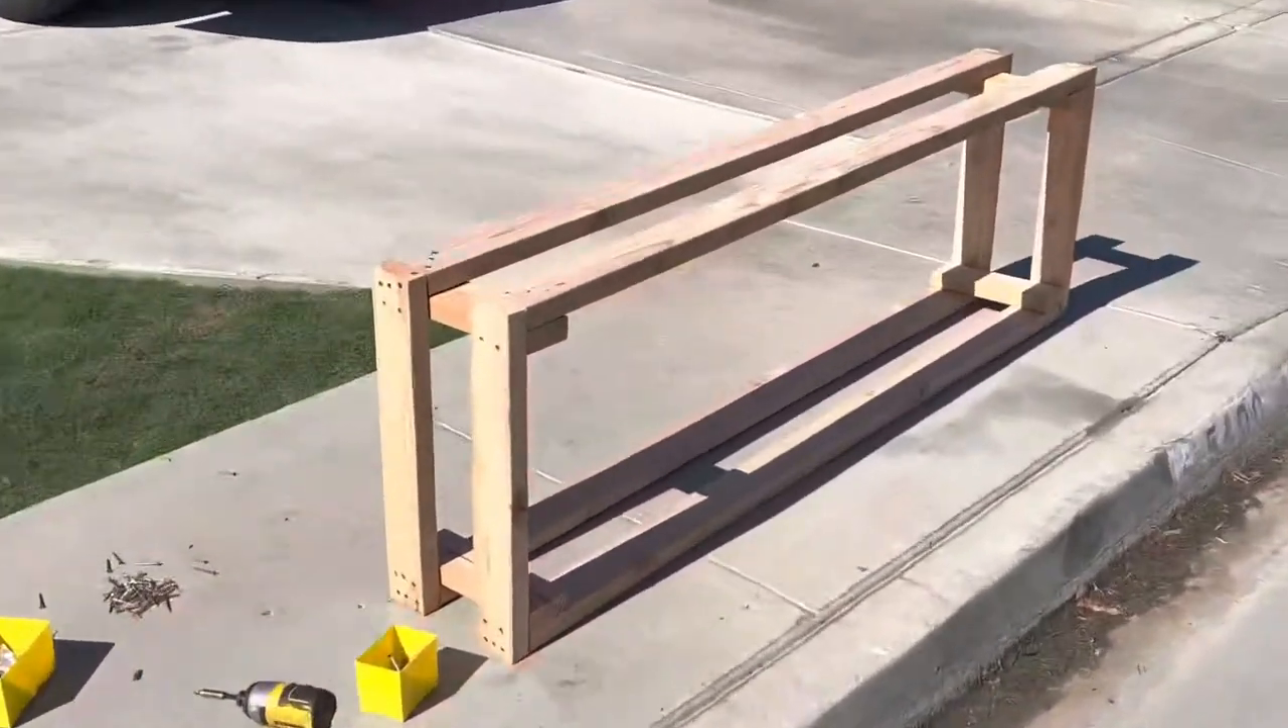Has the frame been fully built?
Yes.